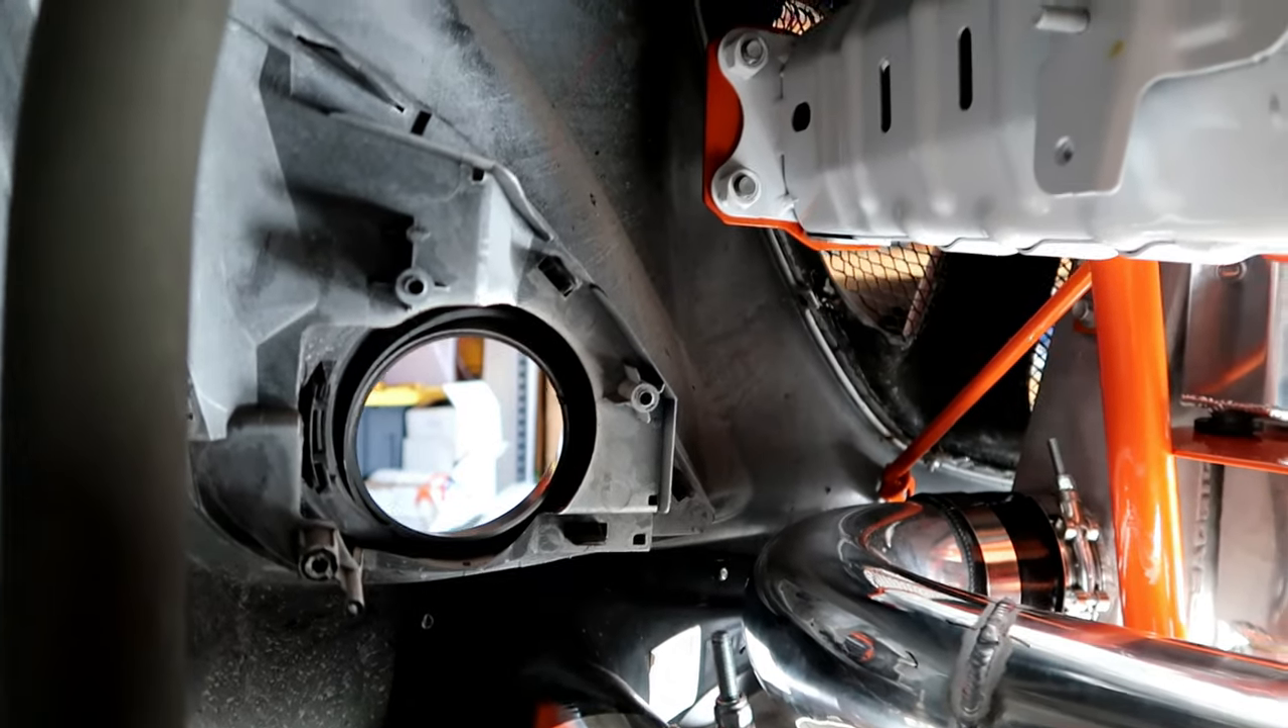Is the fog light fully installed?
No.